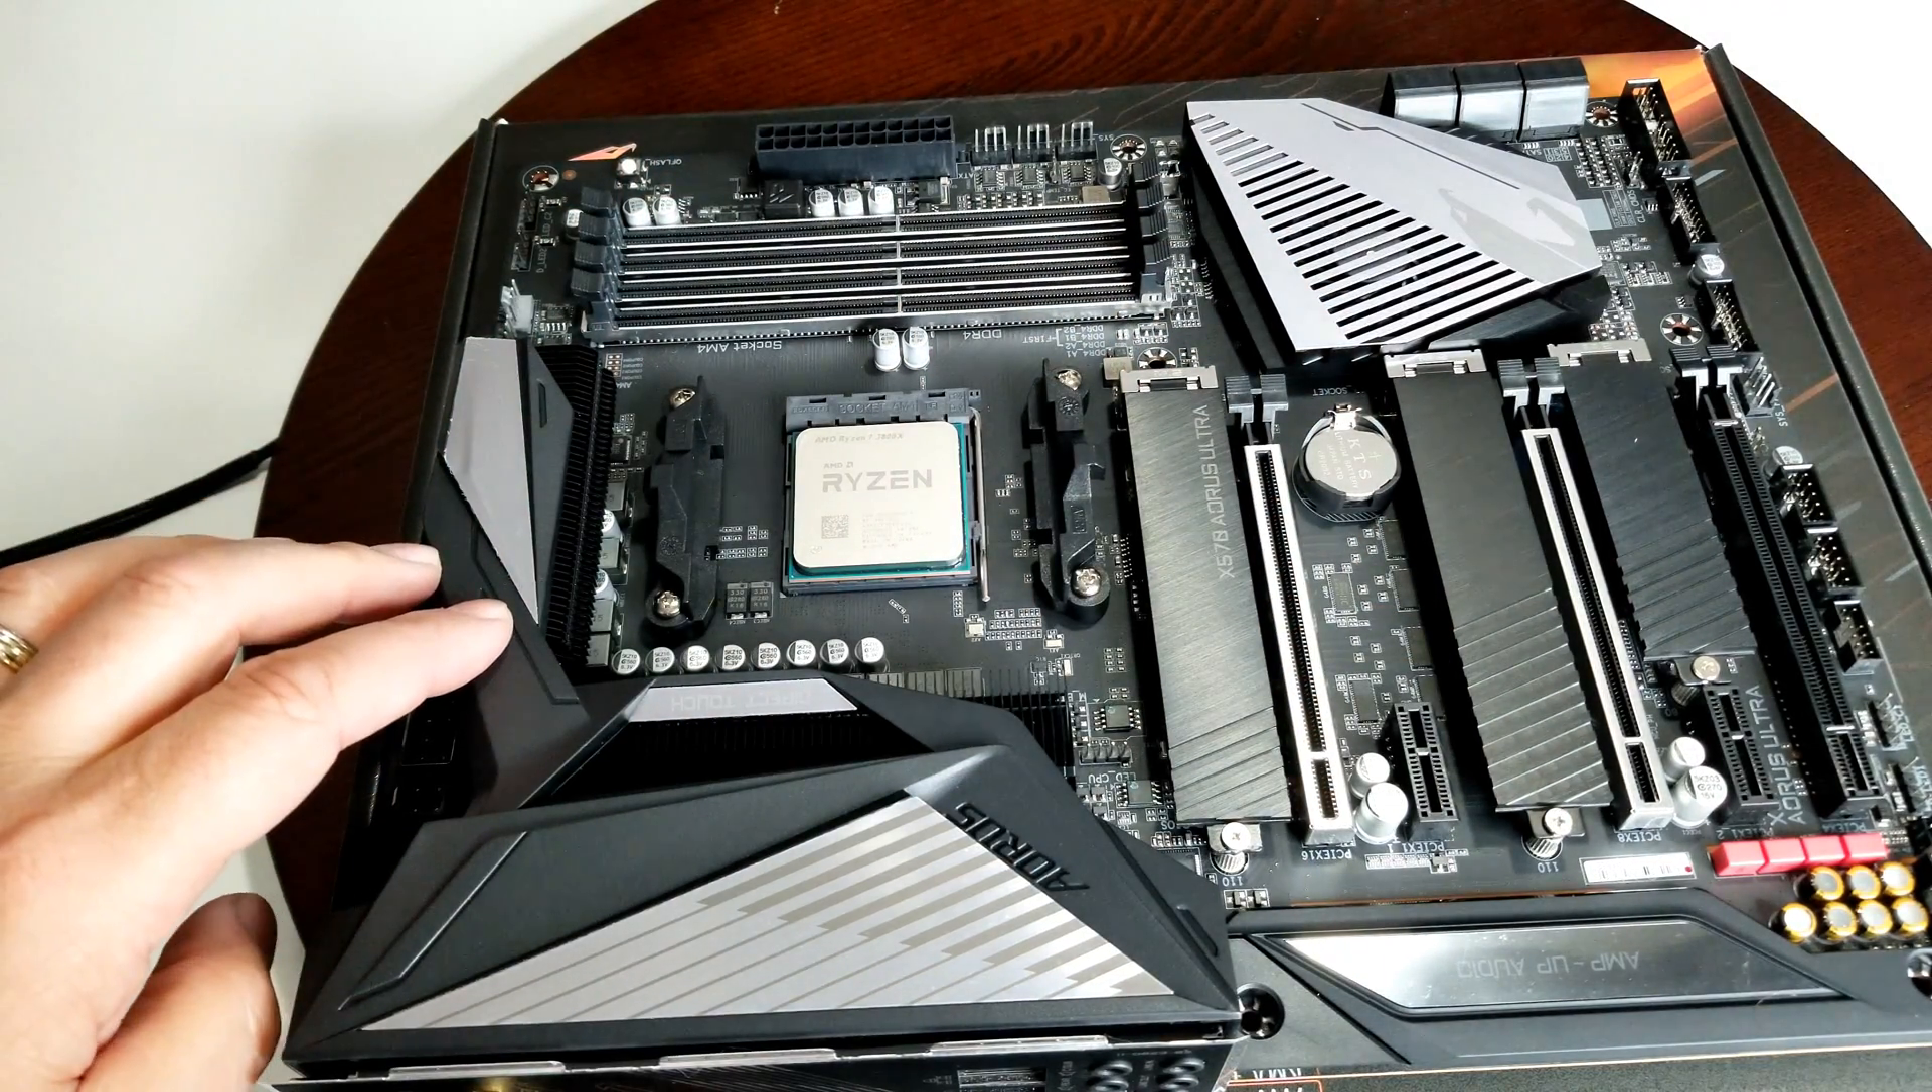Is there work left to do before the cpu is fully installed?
No.